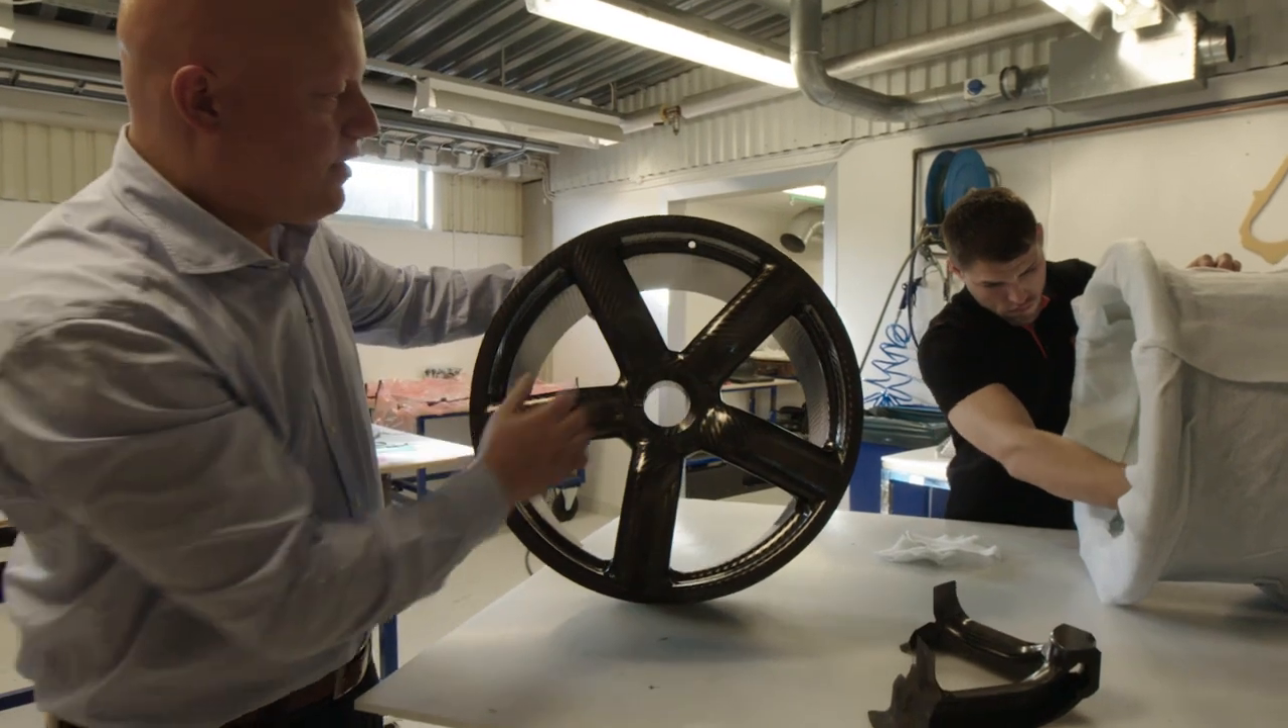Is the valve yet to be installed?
Yes.